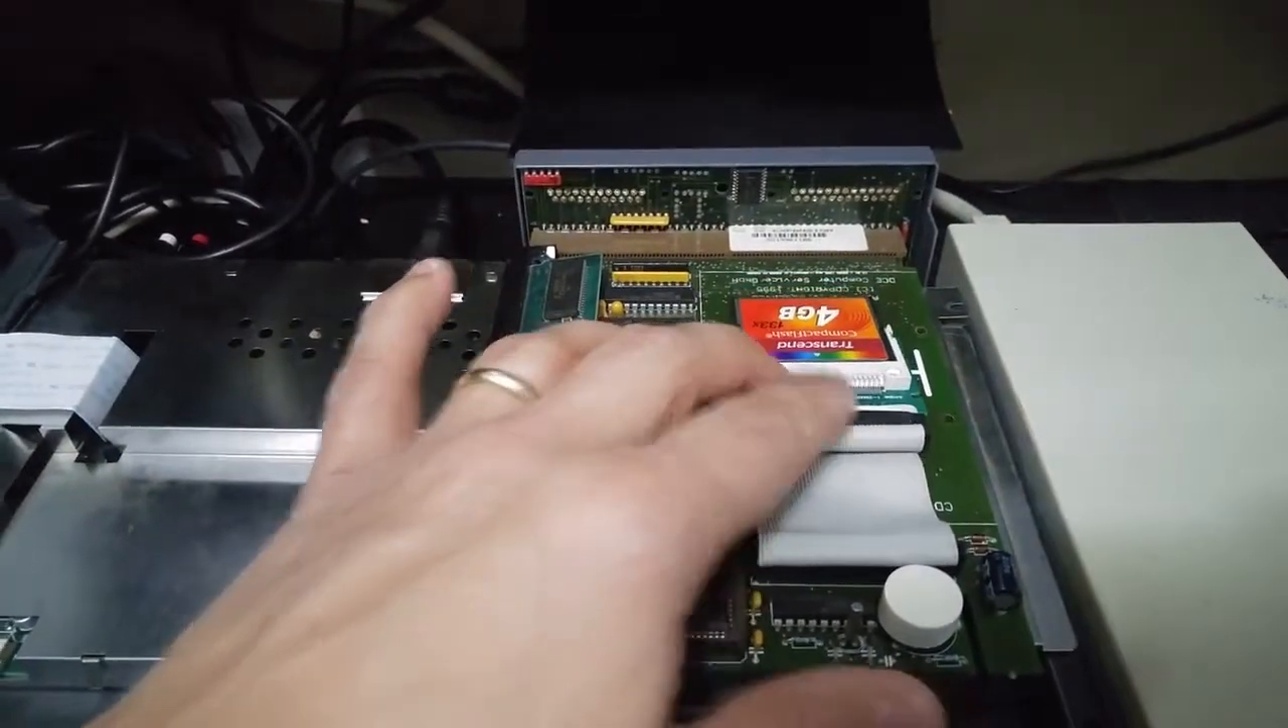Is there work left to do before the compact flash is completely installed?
No.